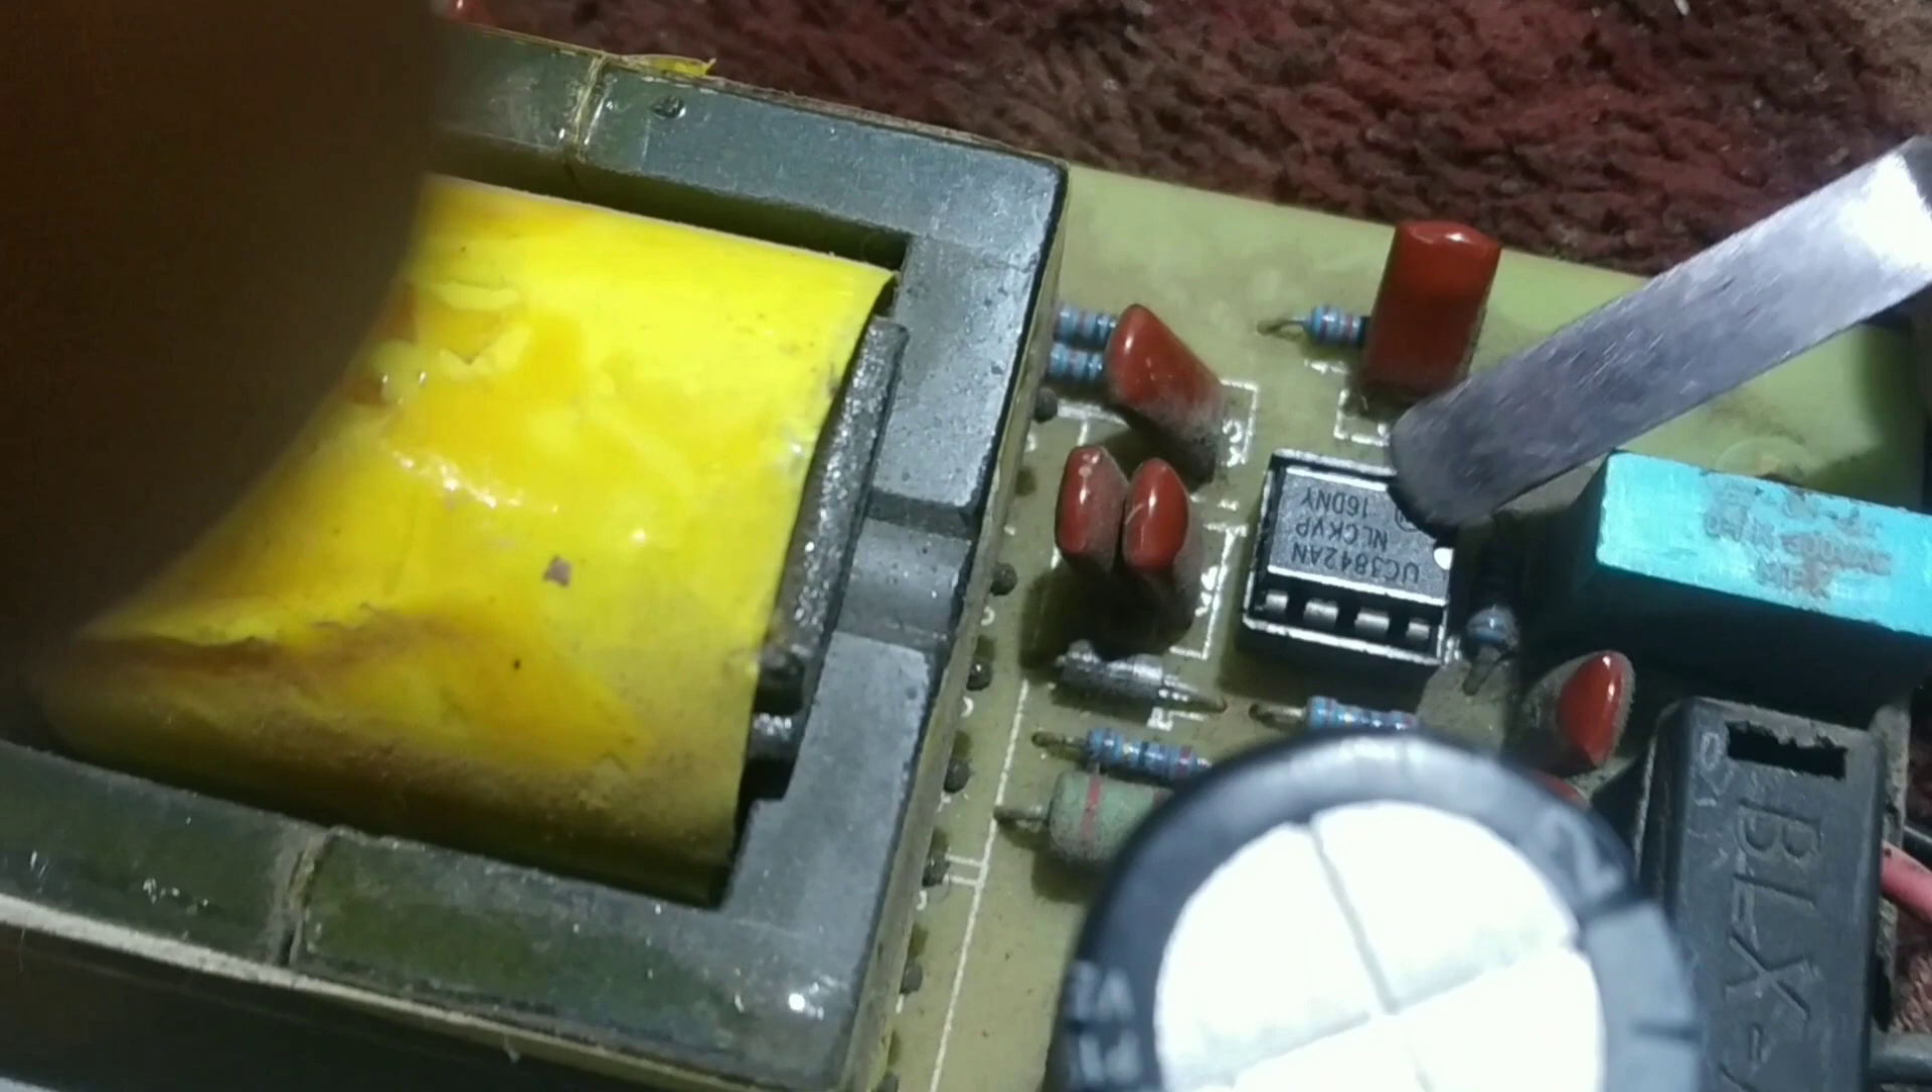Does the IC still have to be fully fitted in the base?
No.